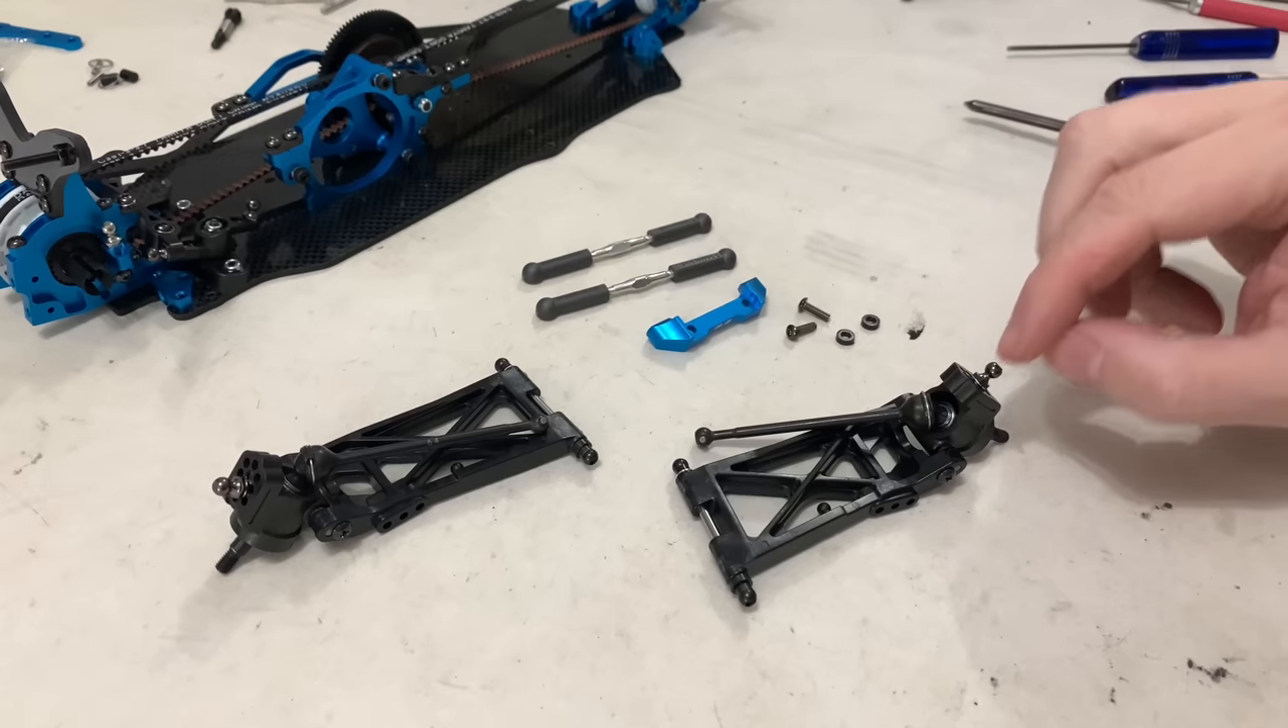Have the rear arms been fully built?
Yes.